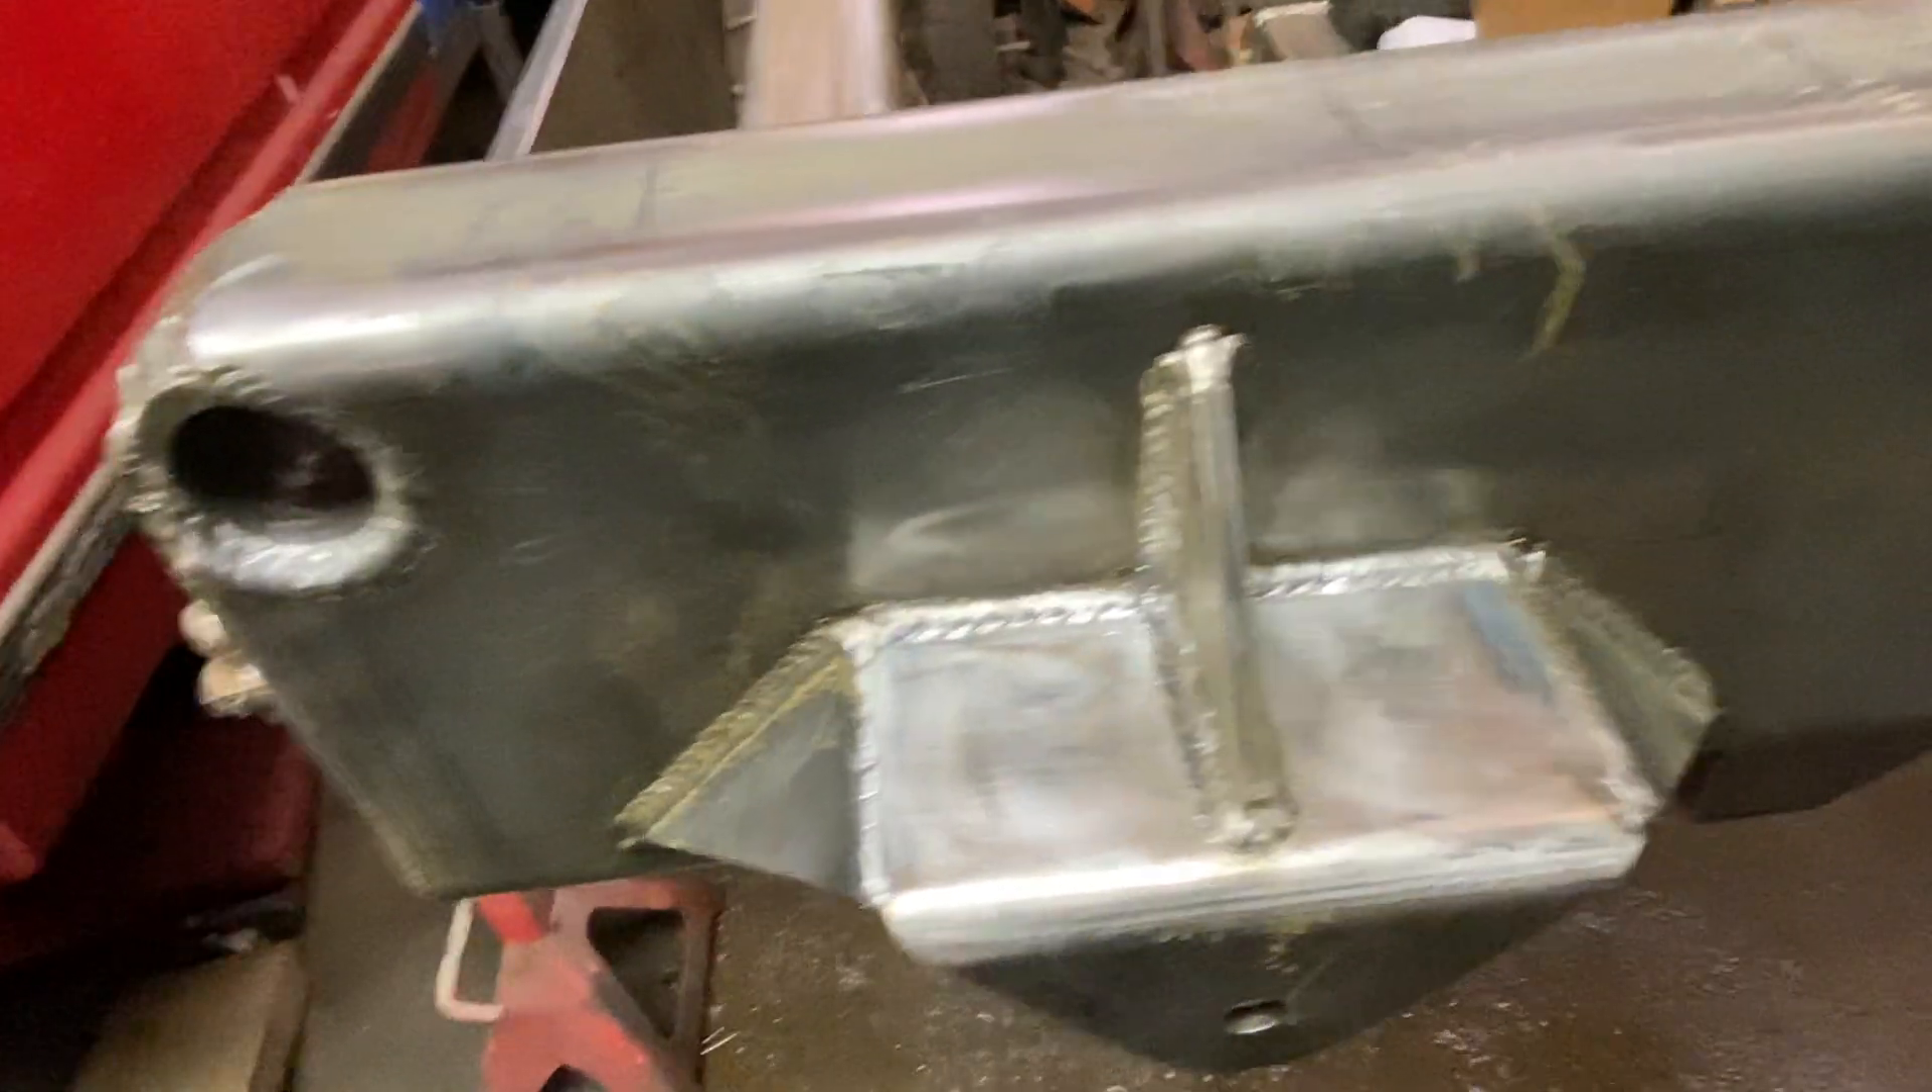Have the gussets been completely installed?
Yes.